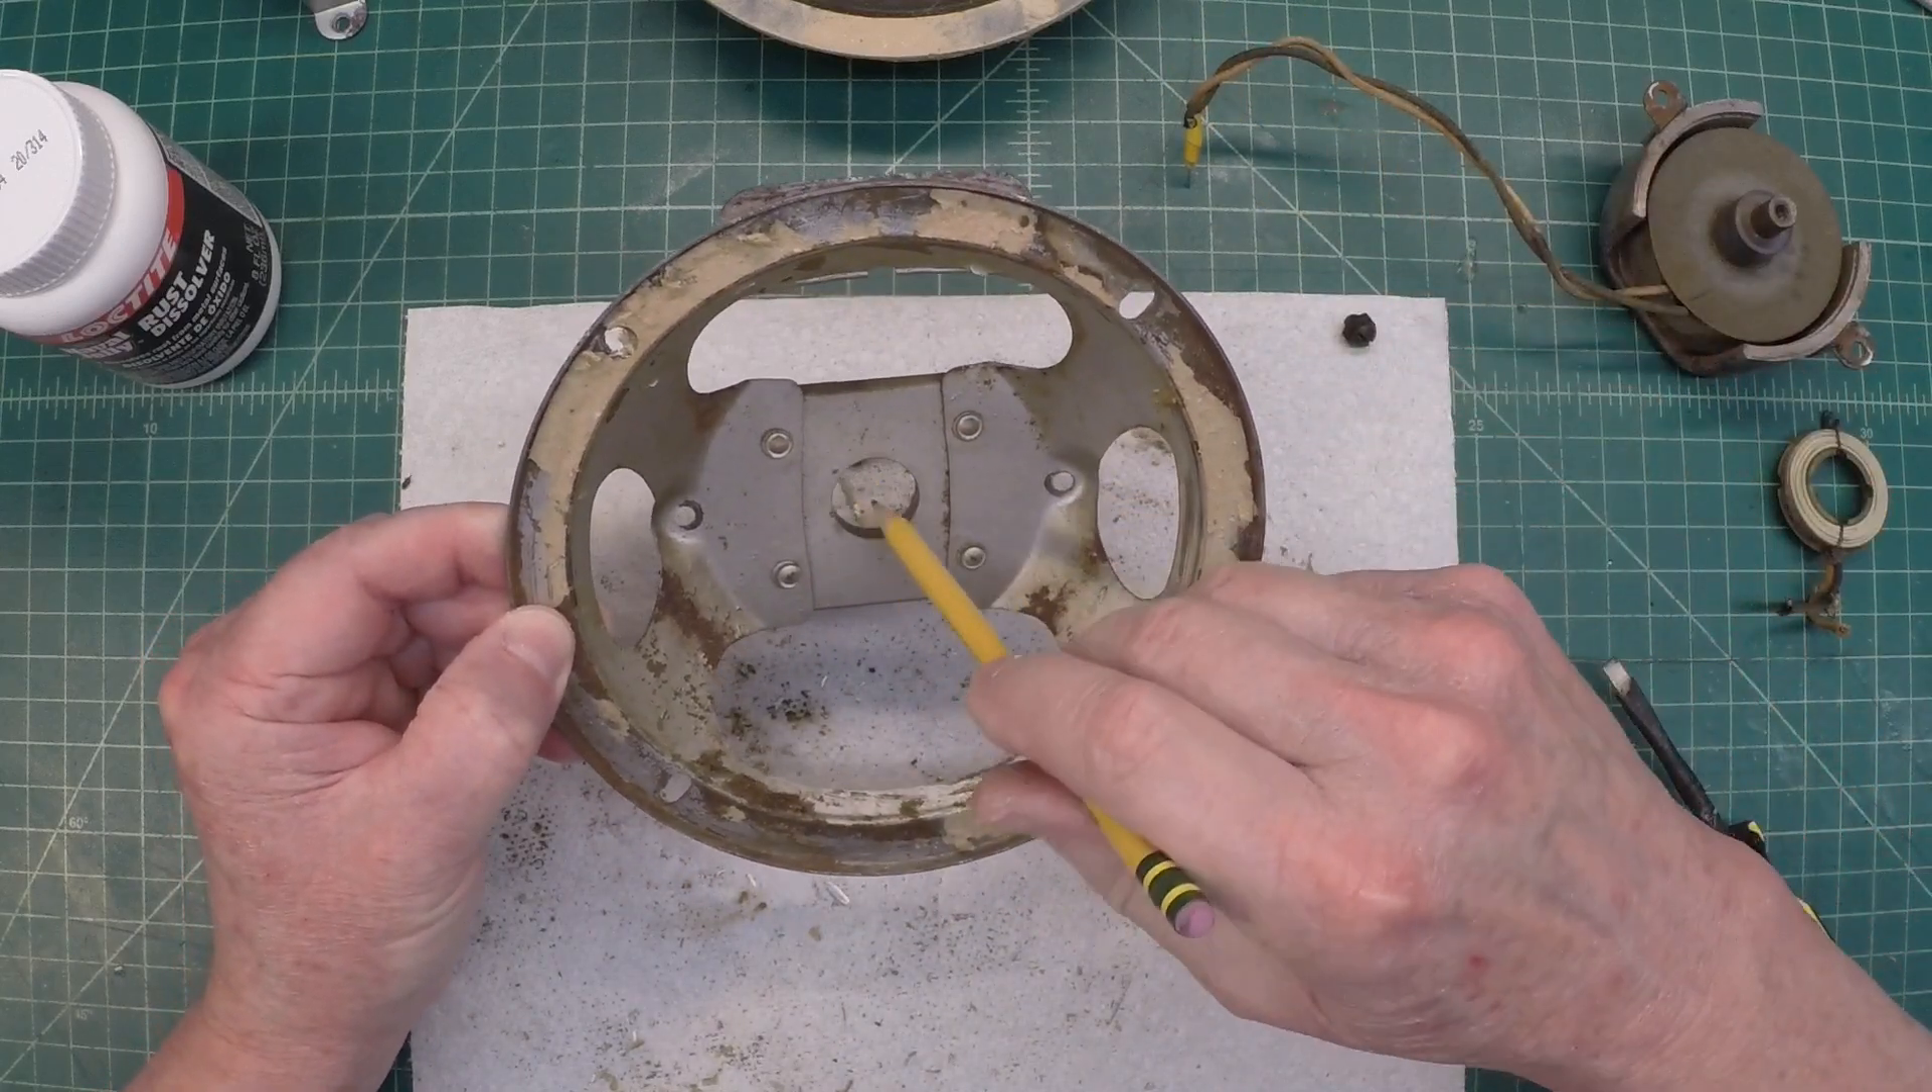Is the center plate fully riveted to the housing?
Yes.